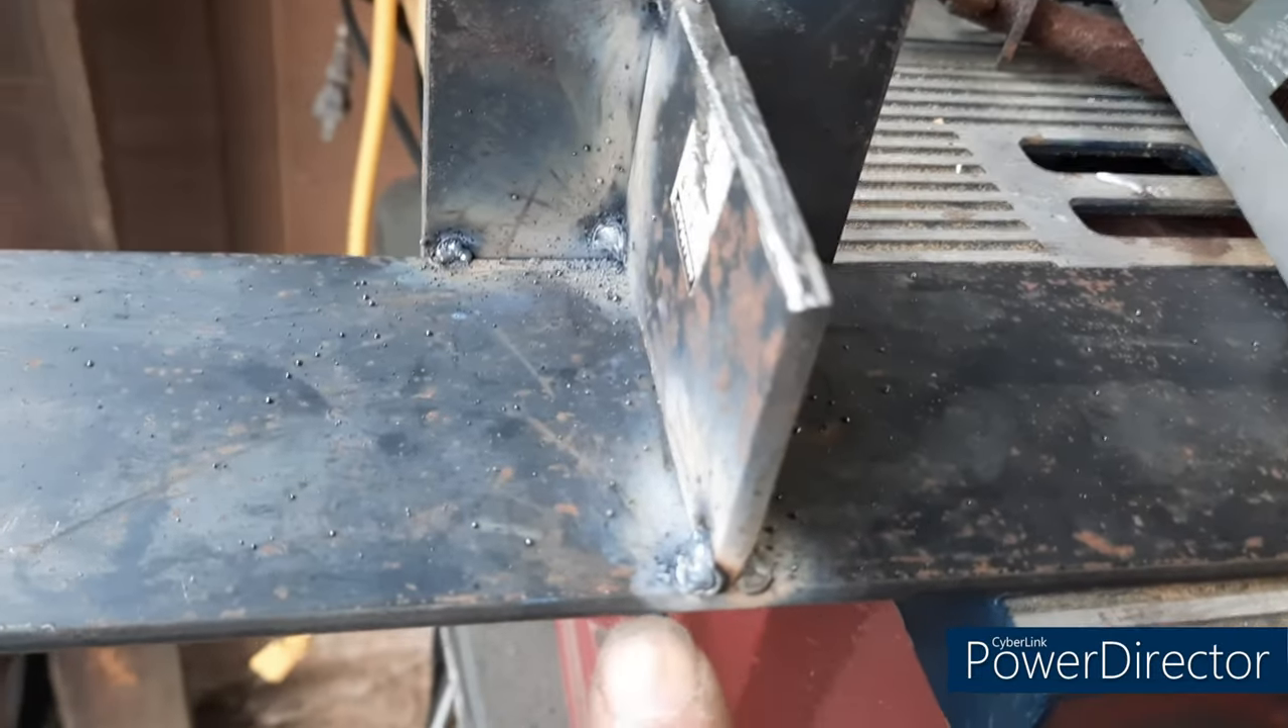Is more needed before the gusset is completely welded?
Yes.